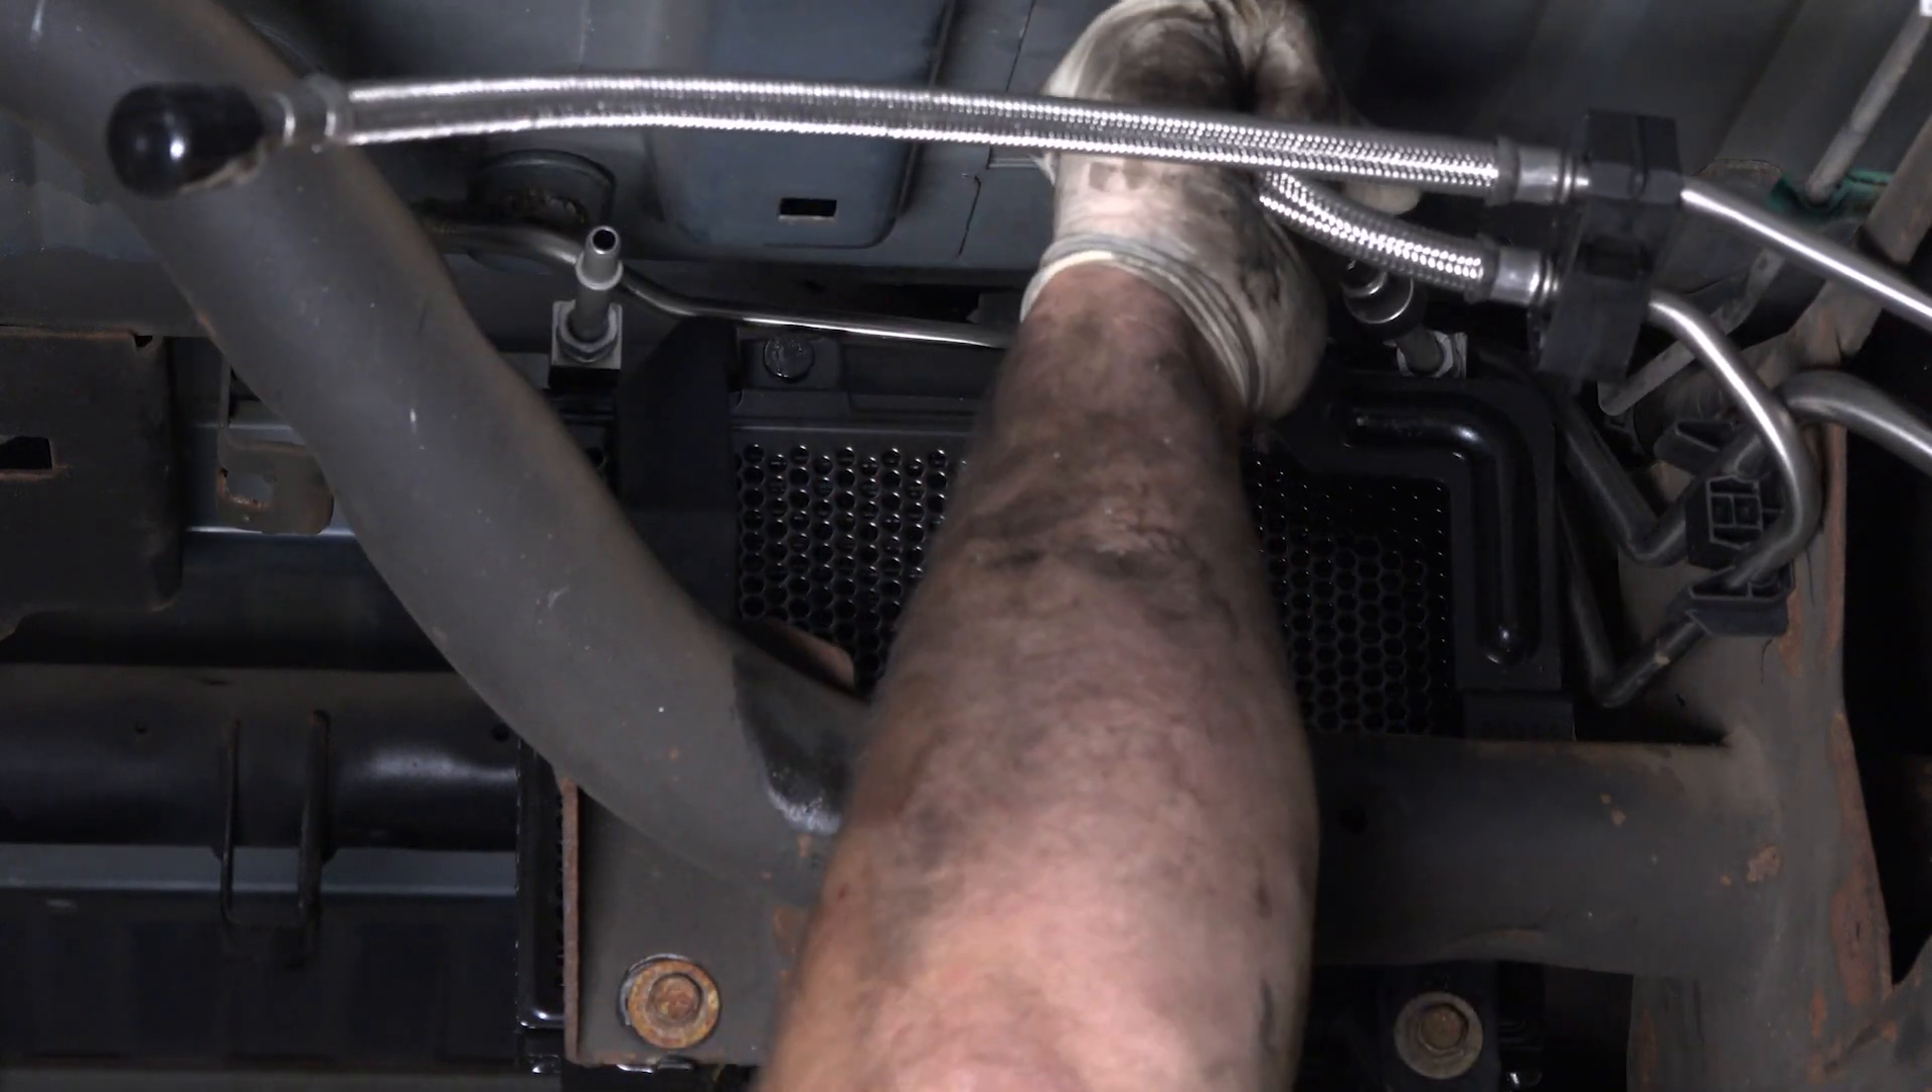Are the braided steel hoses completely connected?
No.